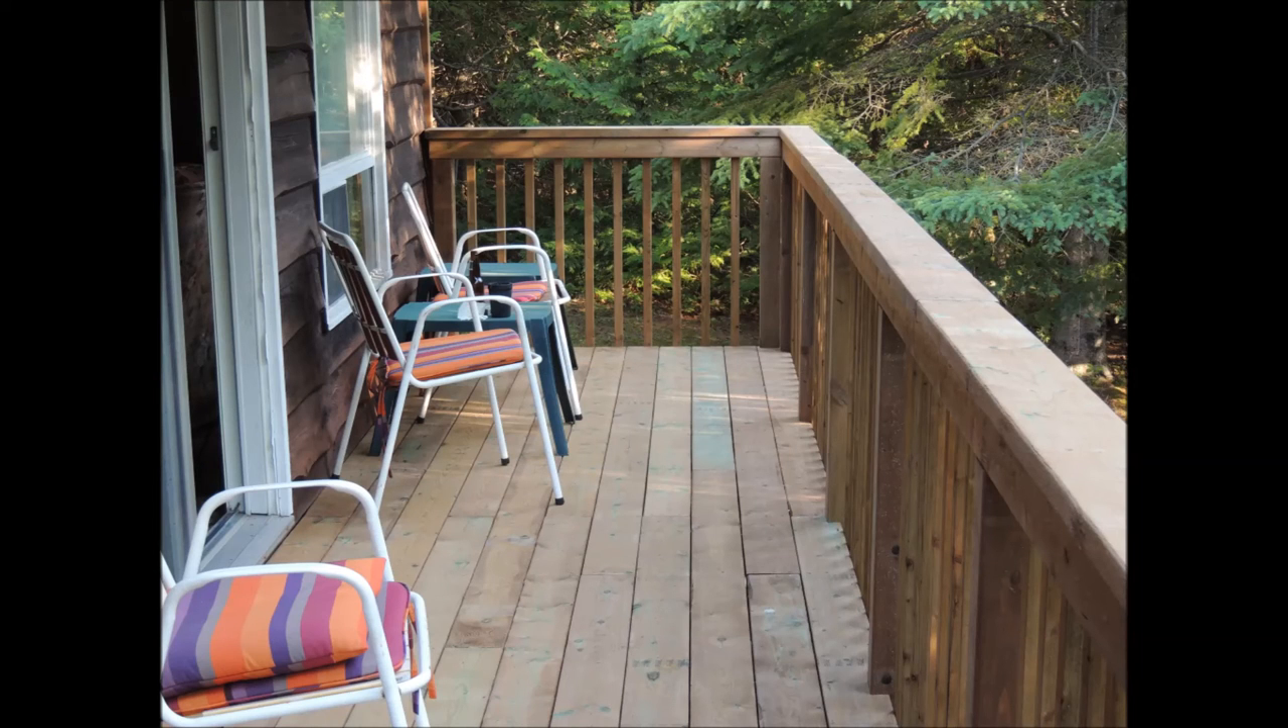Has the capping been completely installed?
Yes.